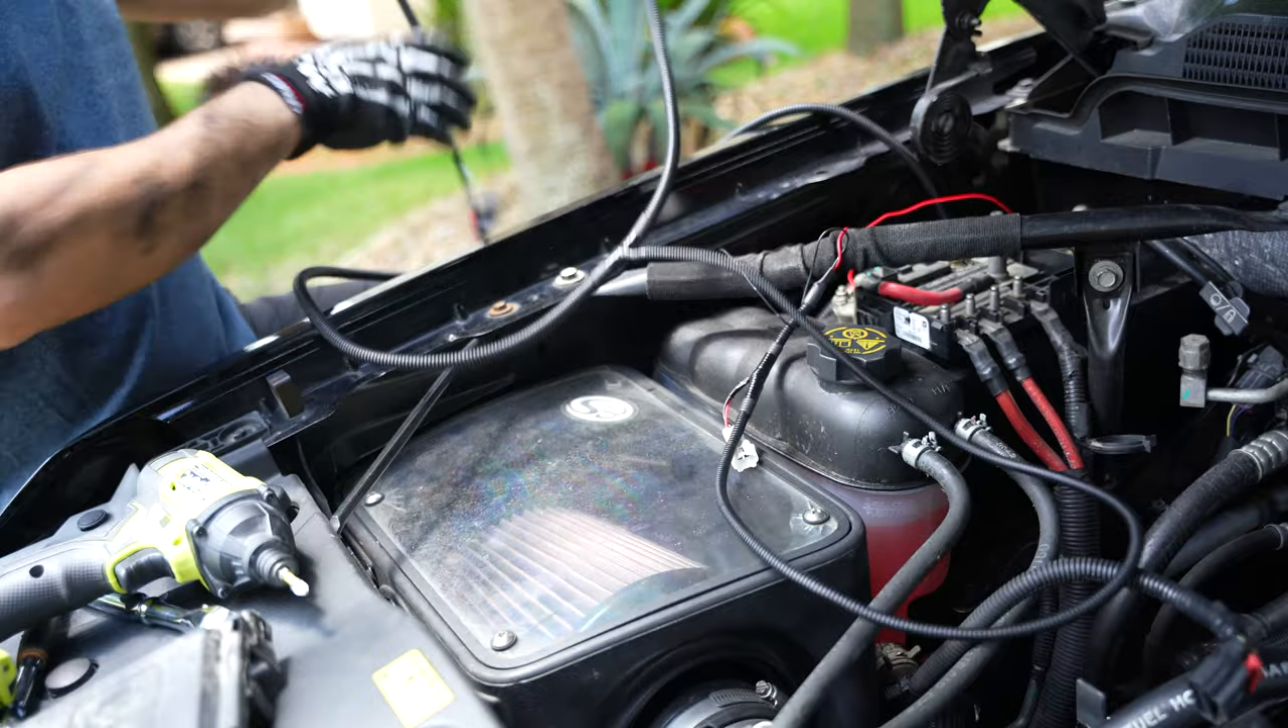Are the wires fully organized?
No.